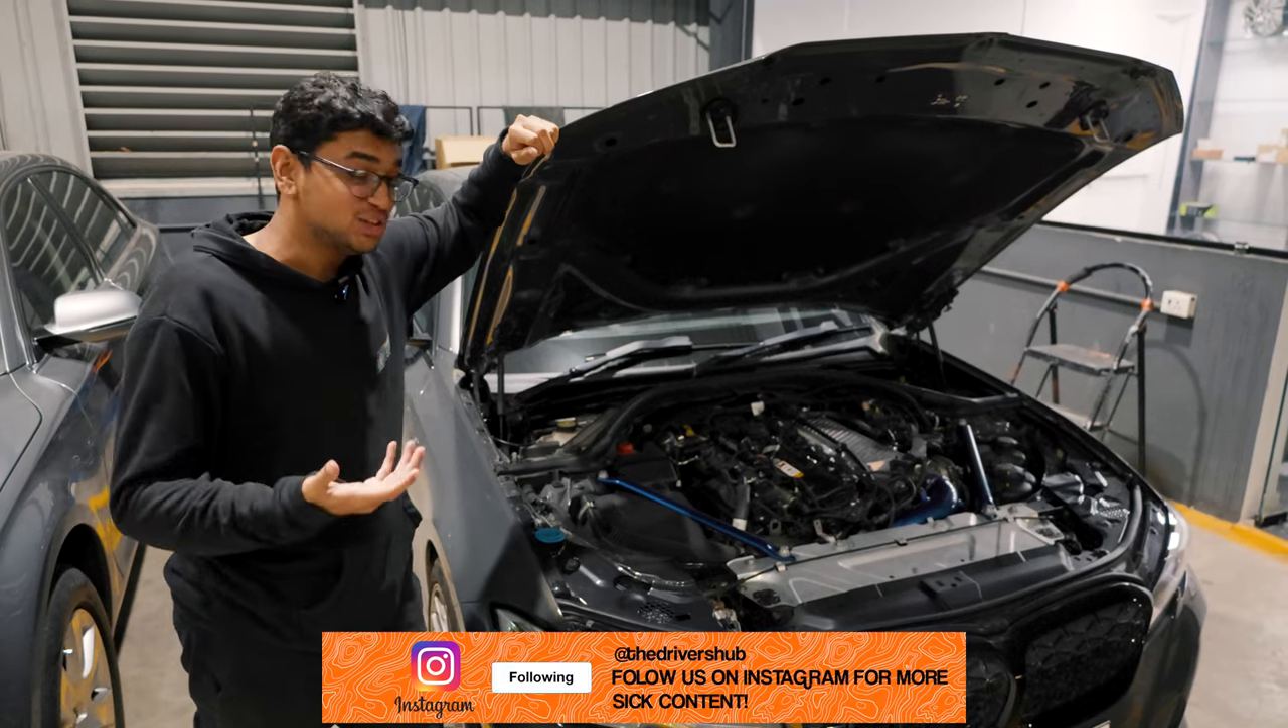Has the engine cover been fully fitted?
No.